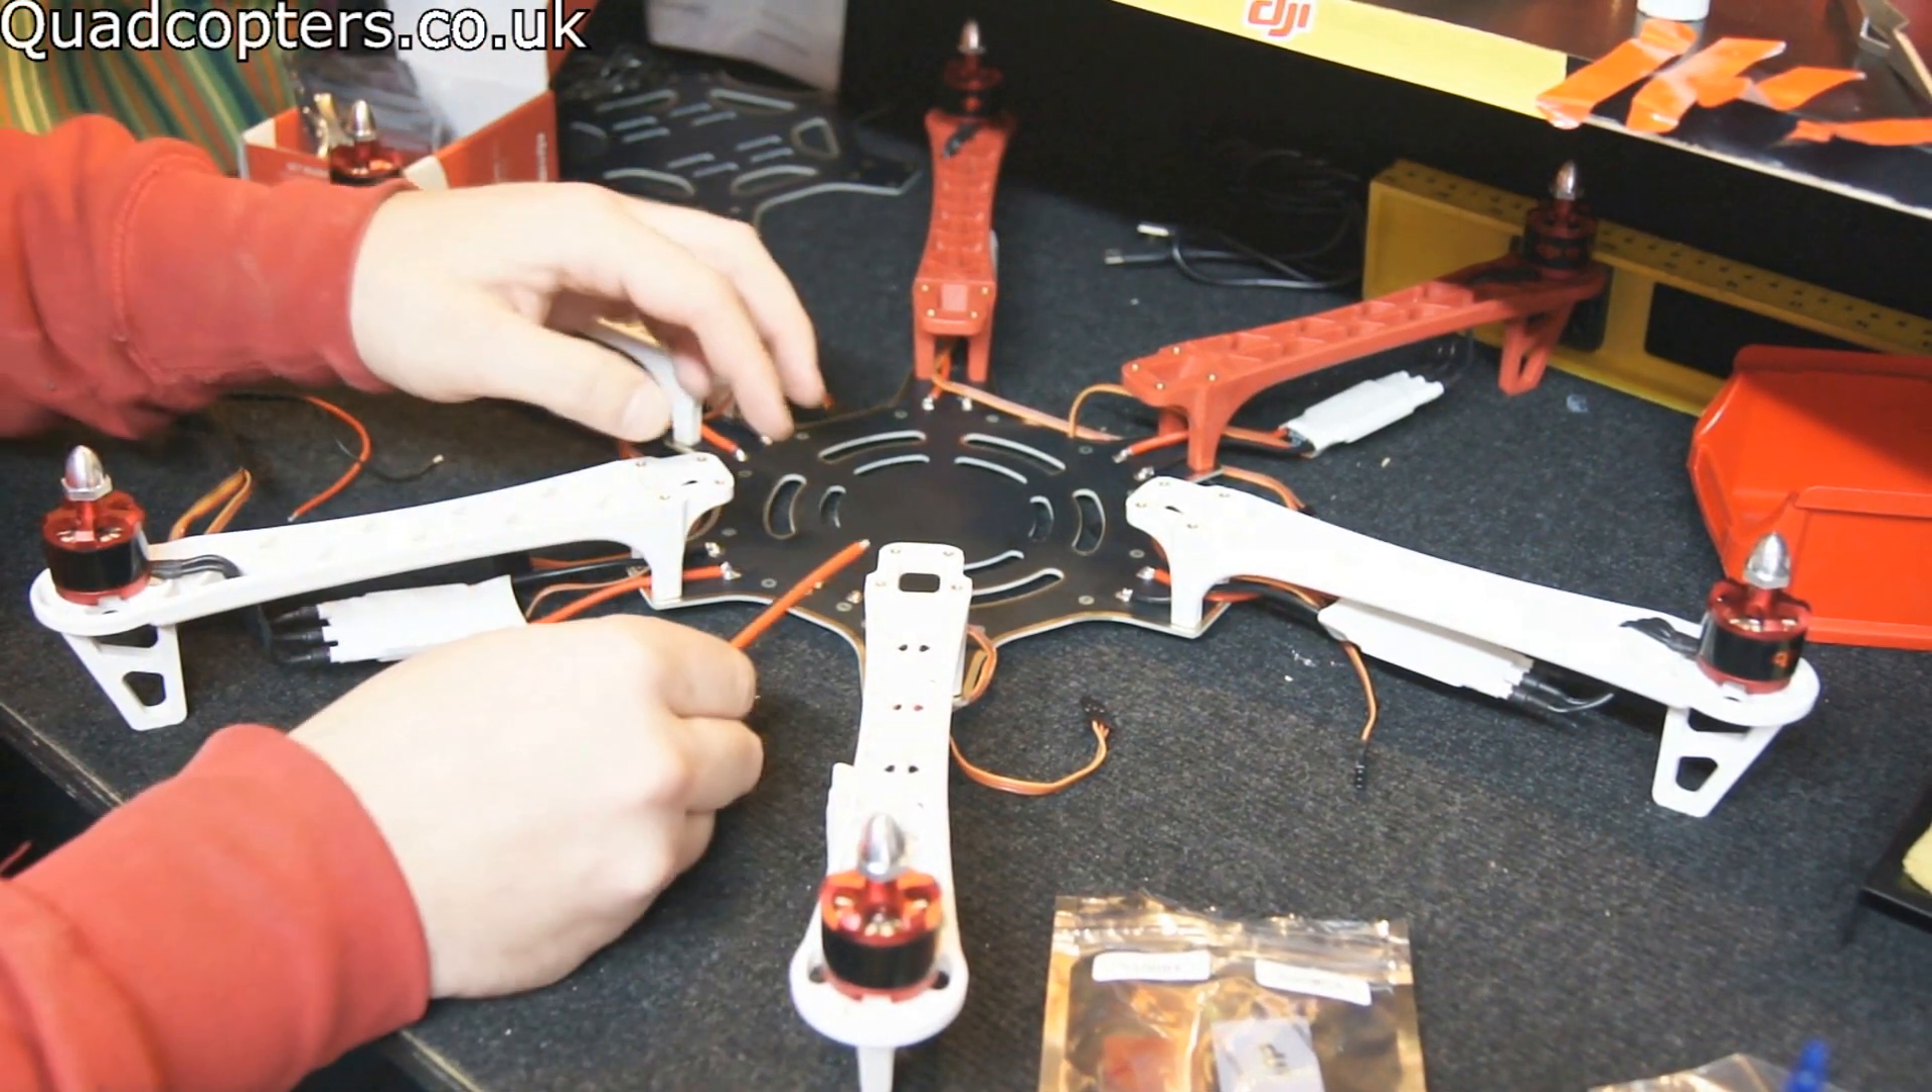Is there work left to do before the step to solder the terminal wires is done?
Yes.